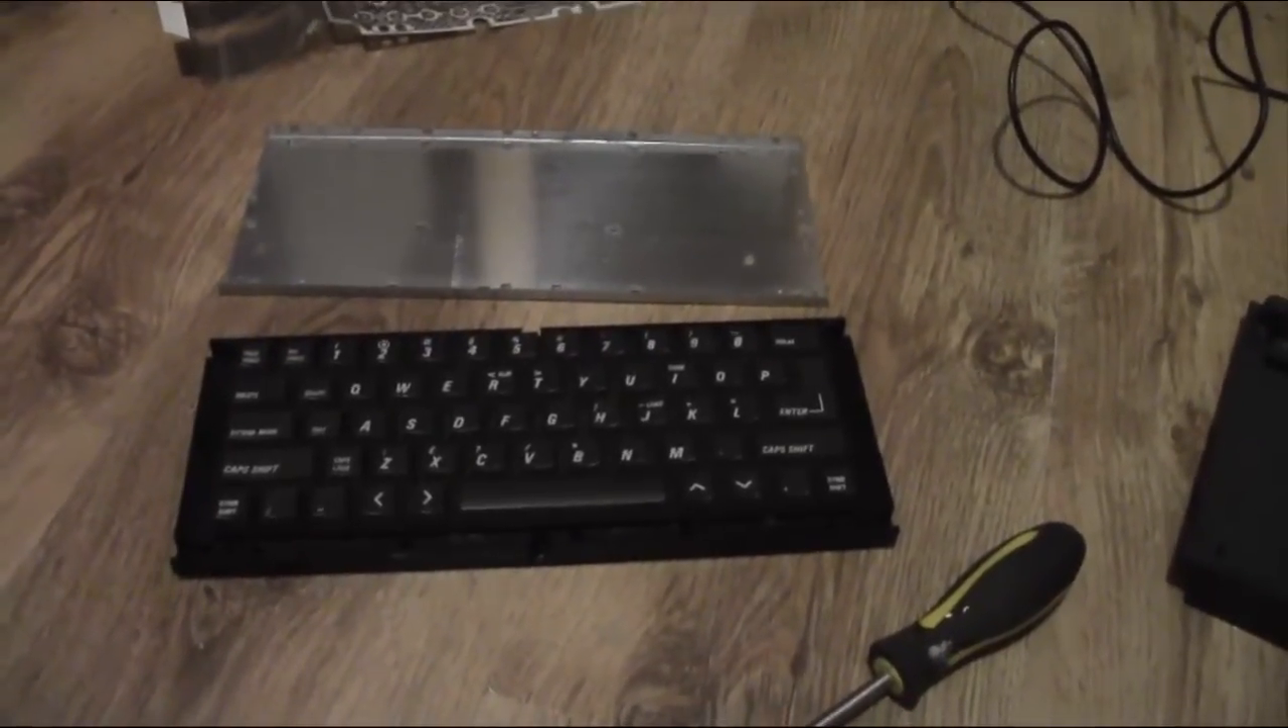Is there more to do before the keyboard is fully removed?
No.